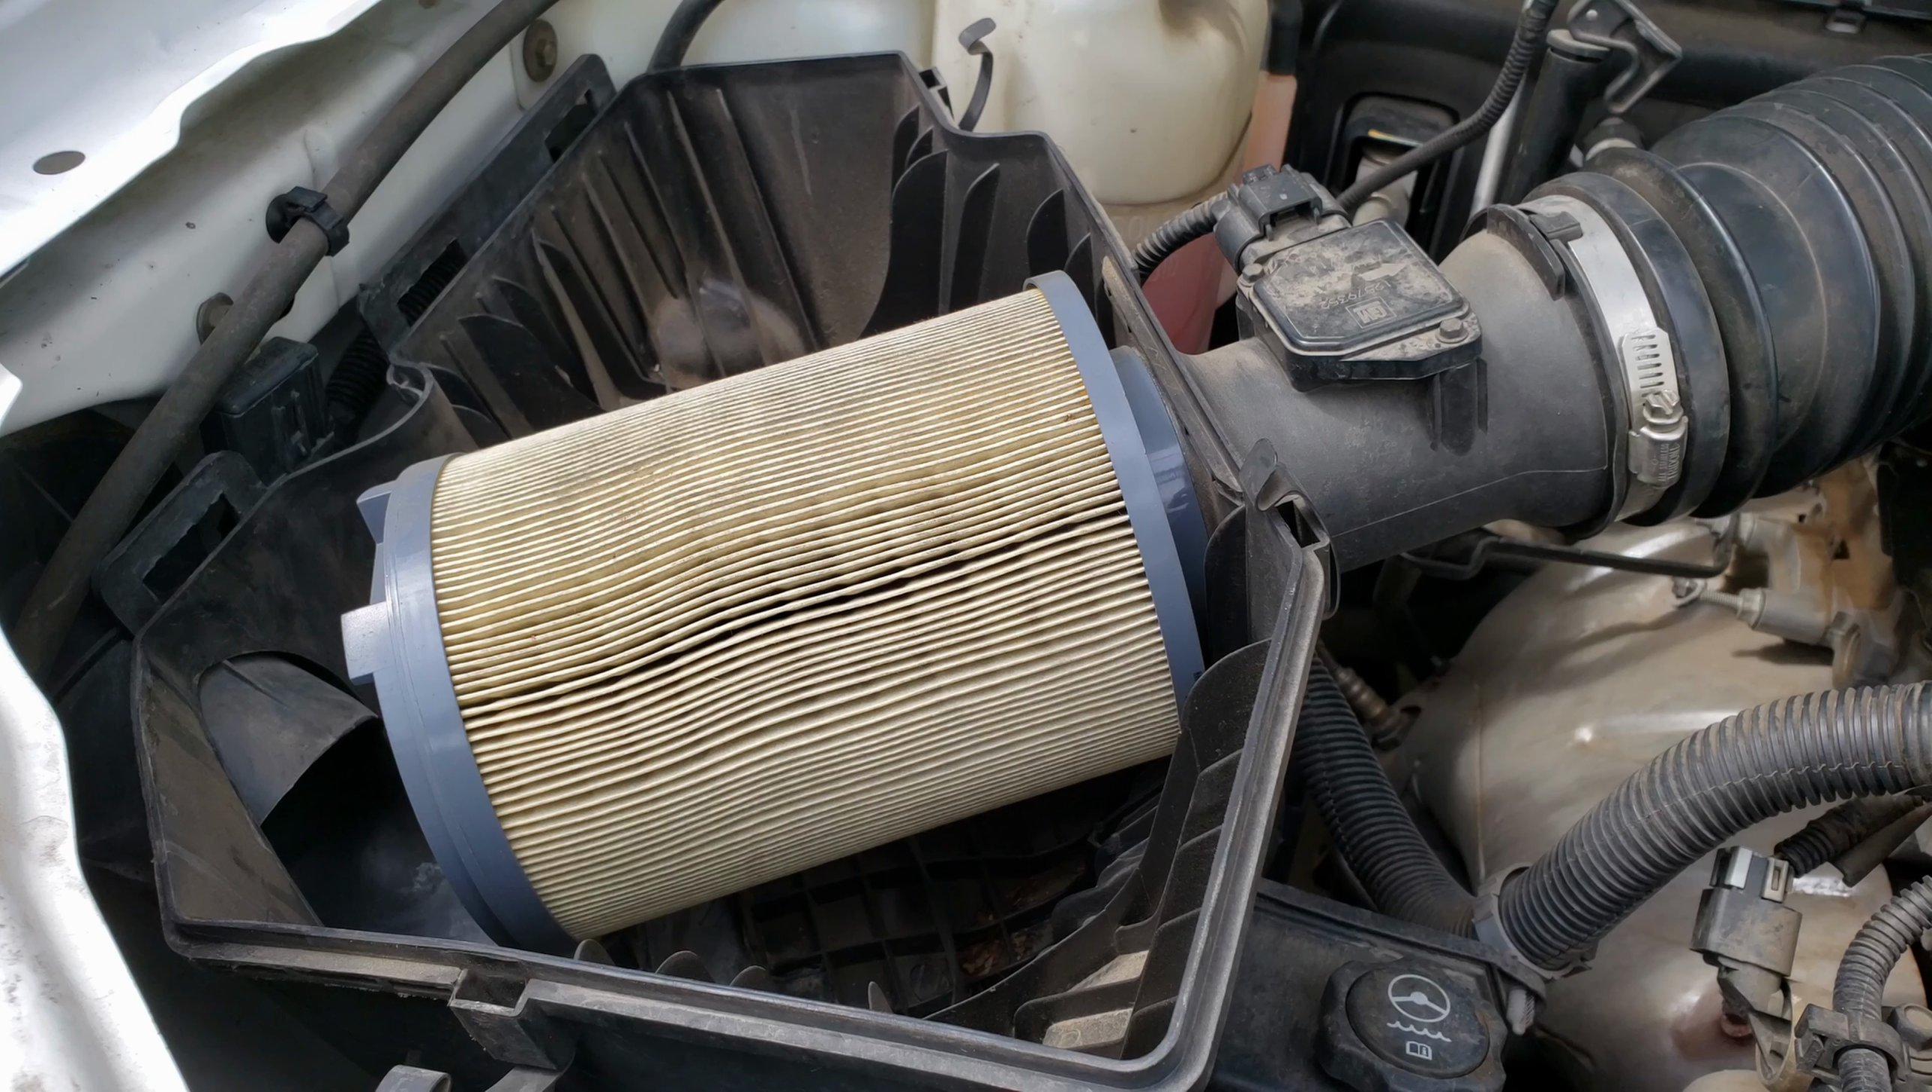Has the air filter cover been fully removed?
Yes.